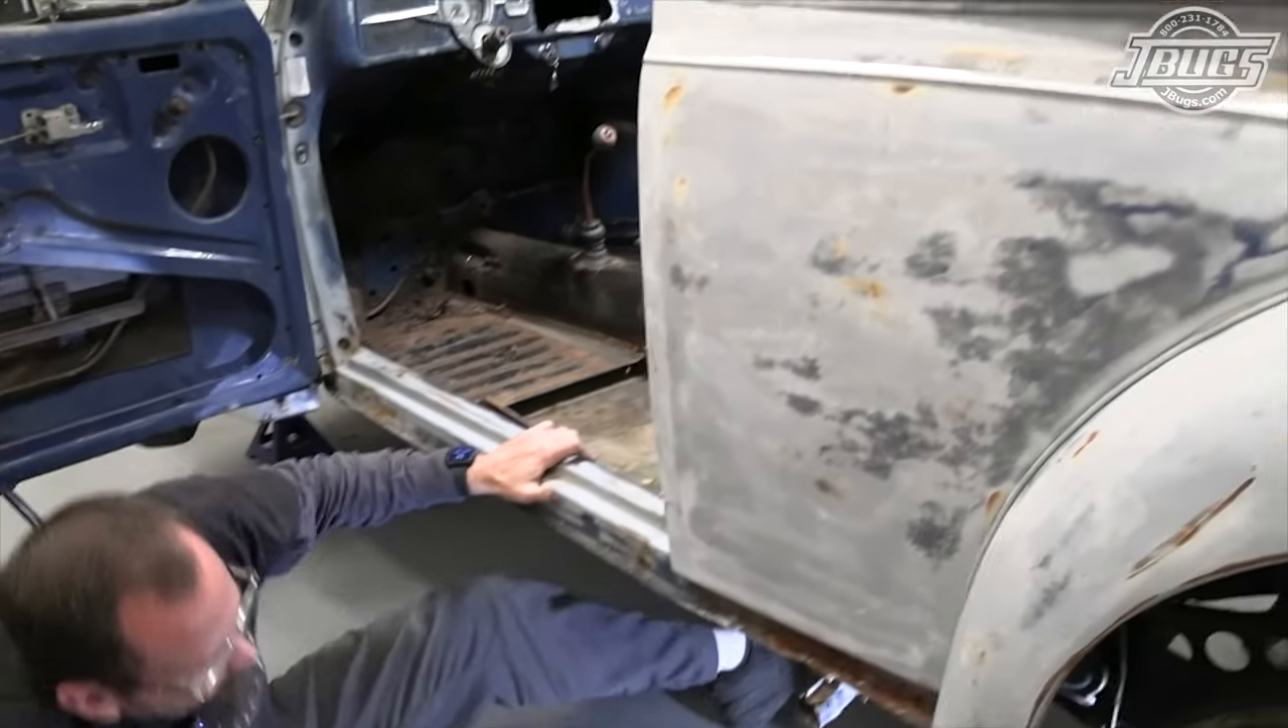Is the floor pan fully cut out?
No.